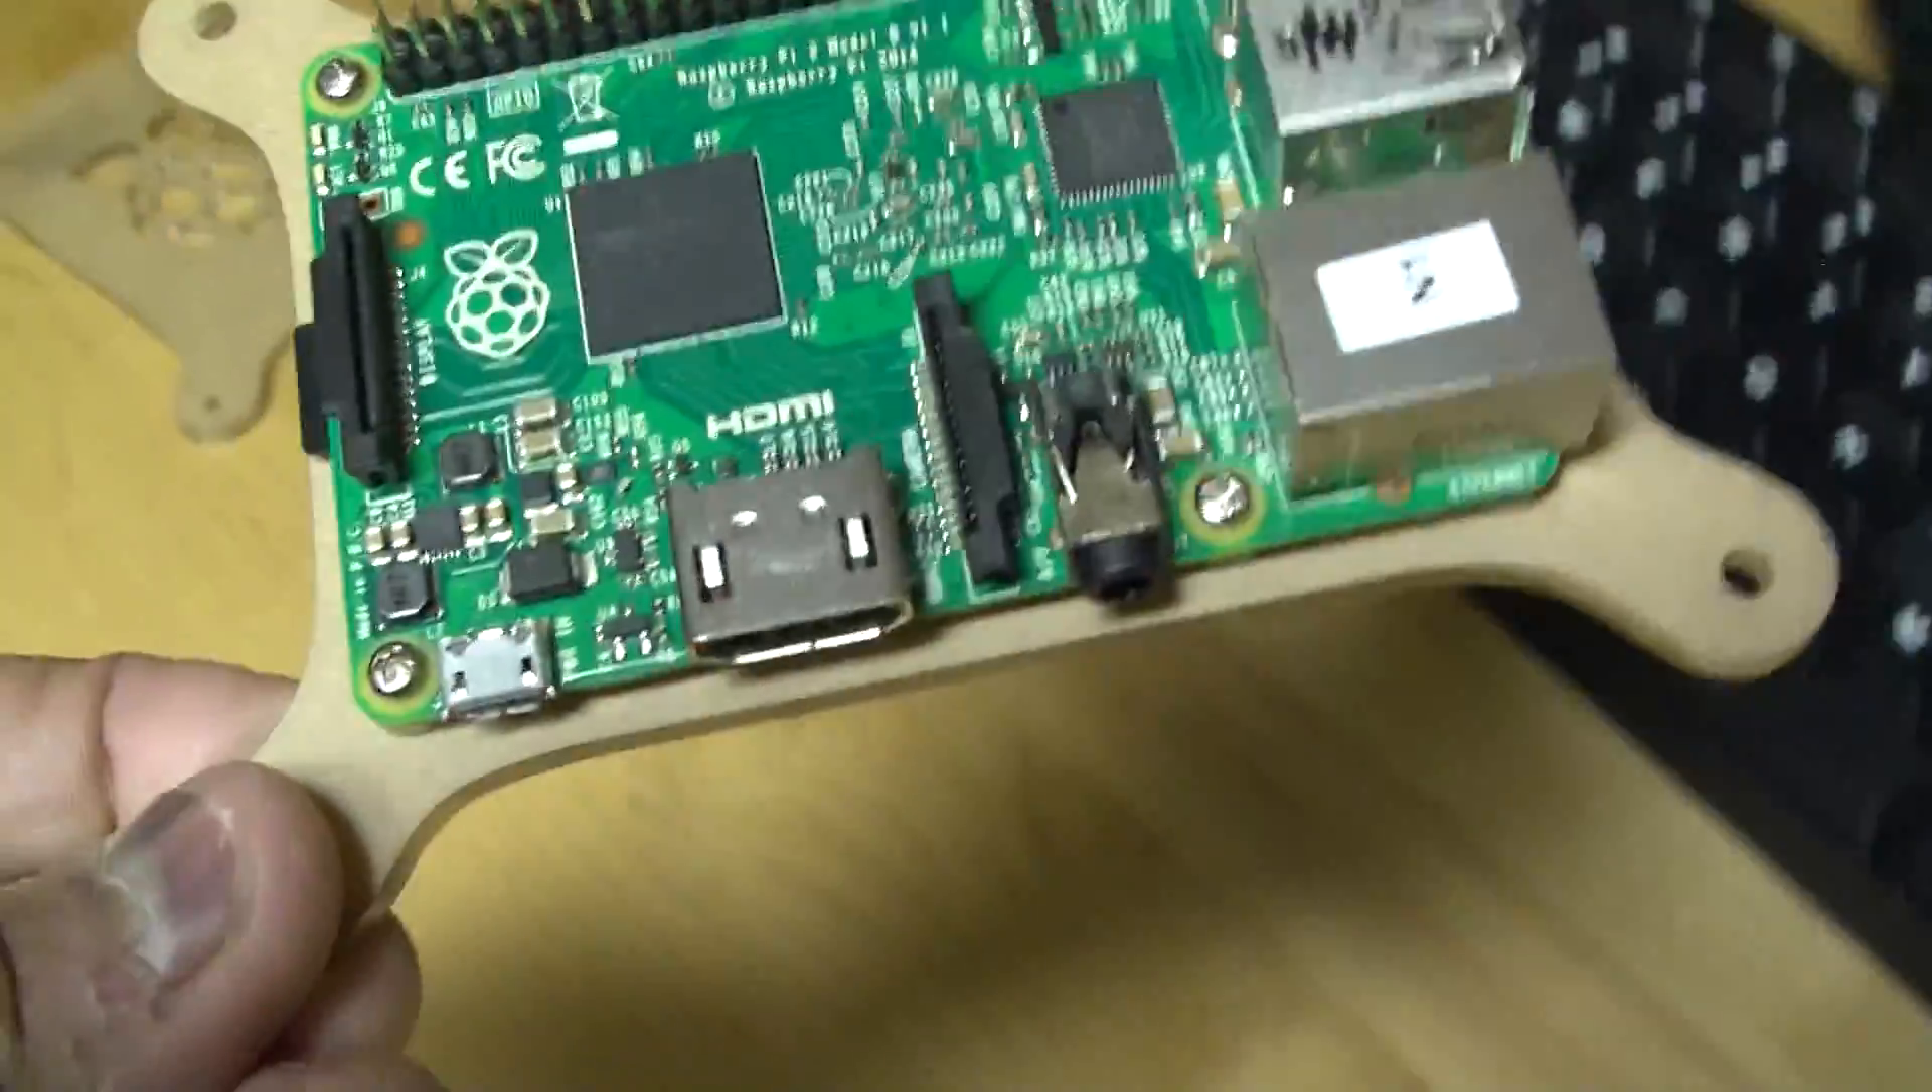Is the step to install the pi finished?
Yes.